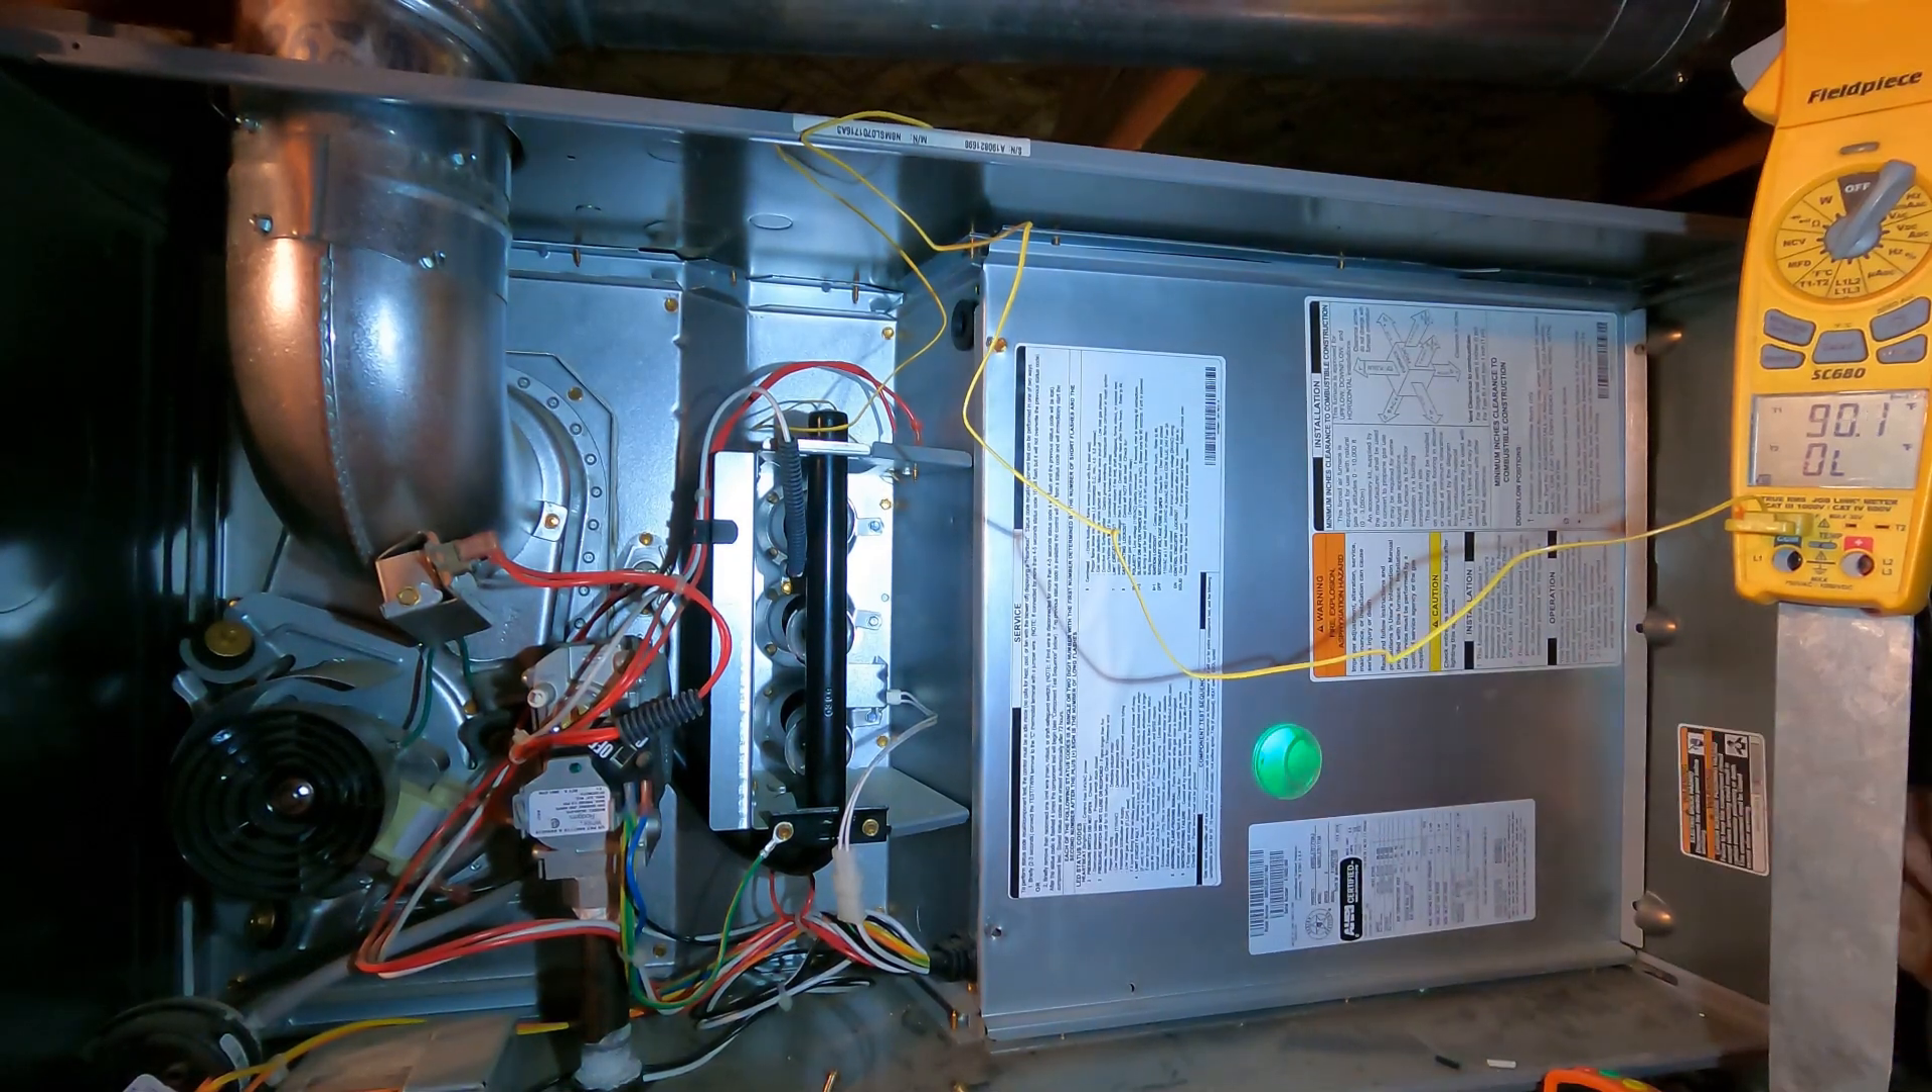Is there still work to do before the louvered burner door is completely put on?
Yes.